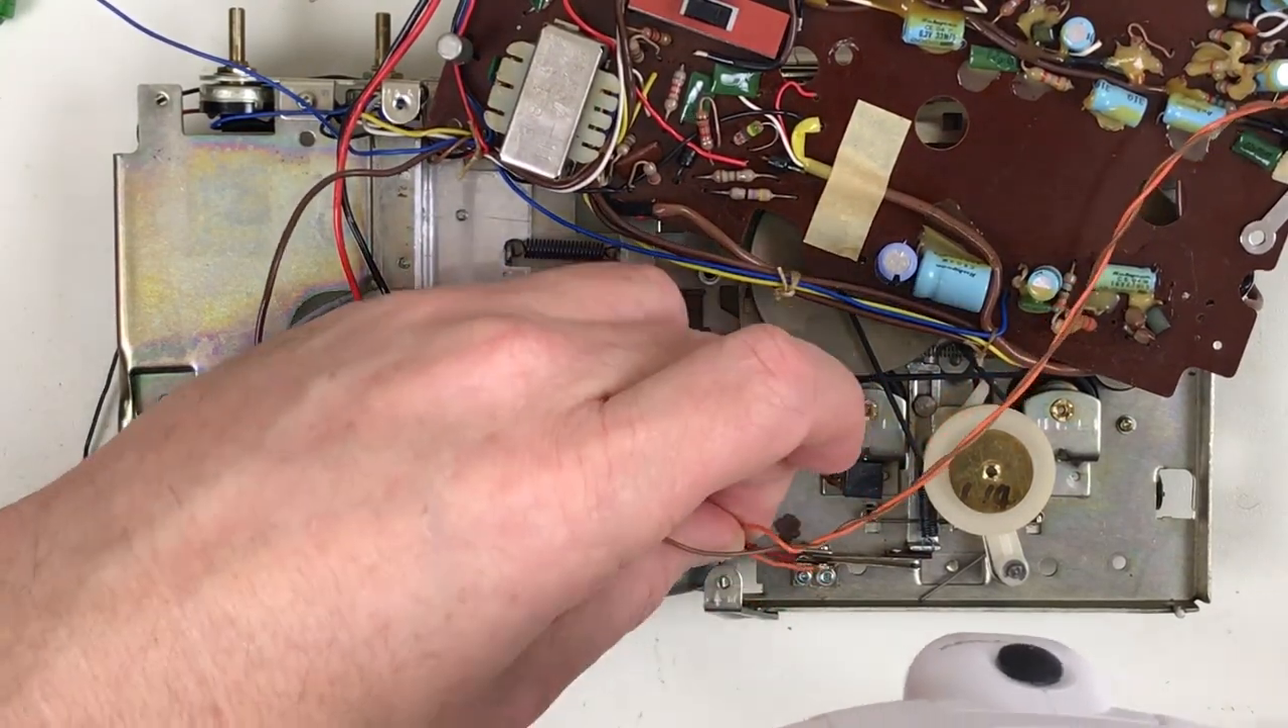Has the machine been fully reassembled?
No.